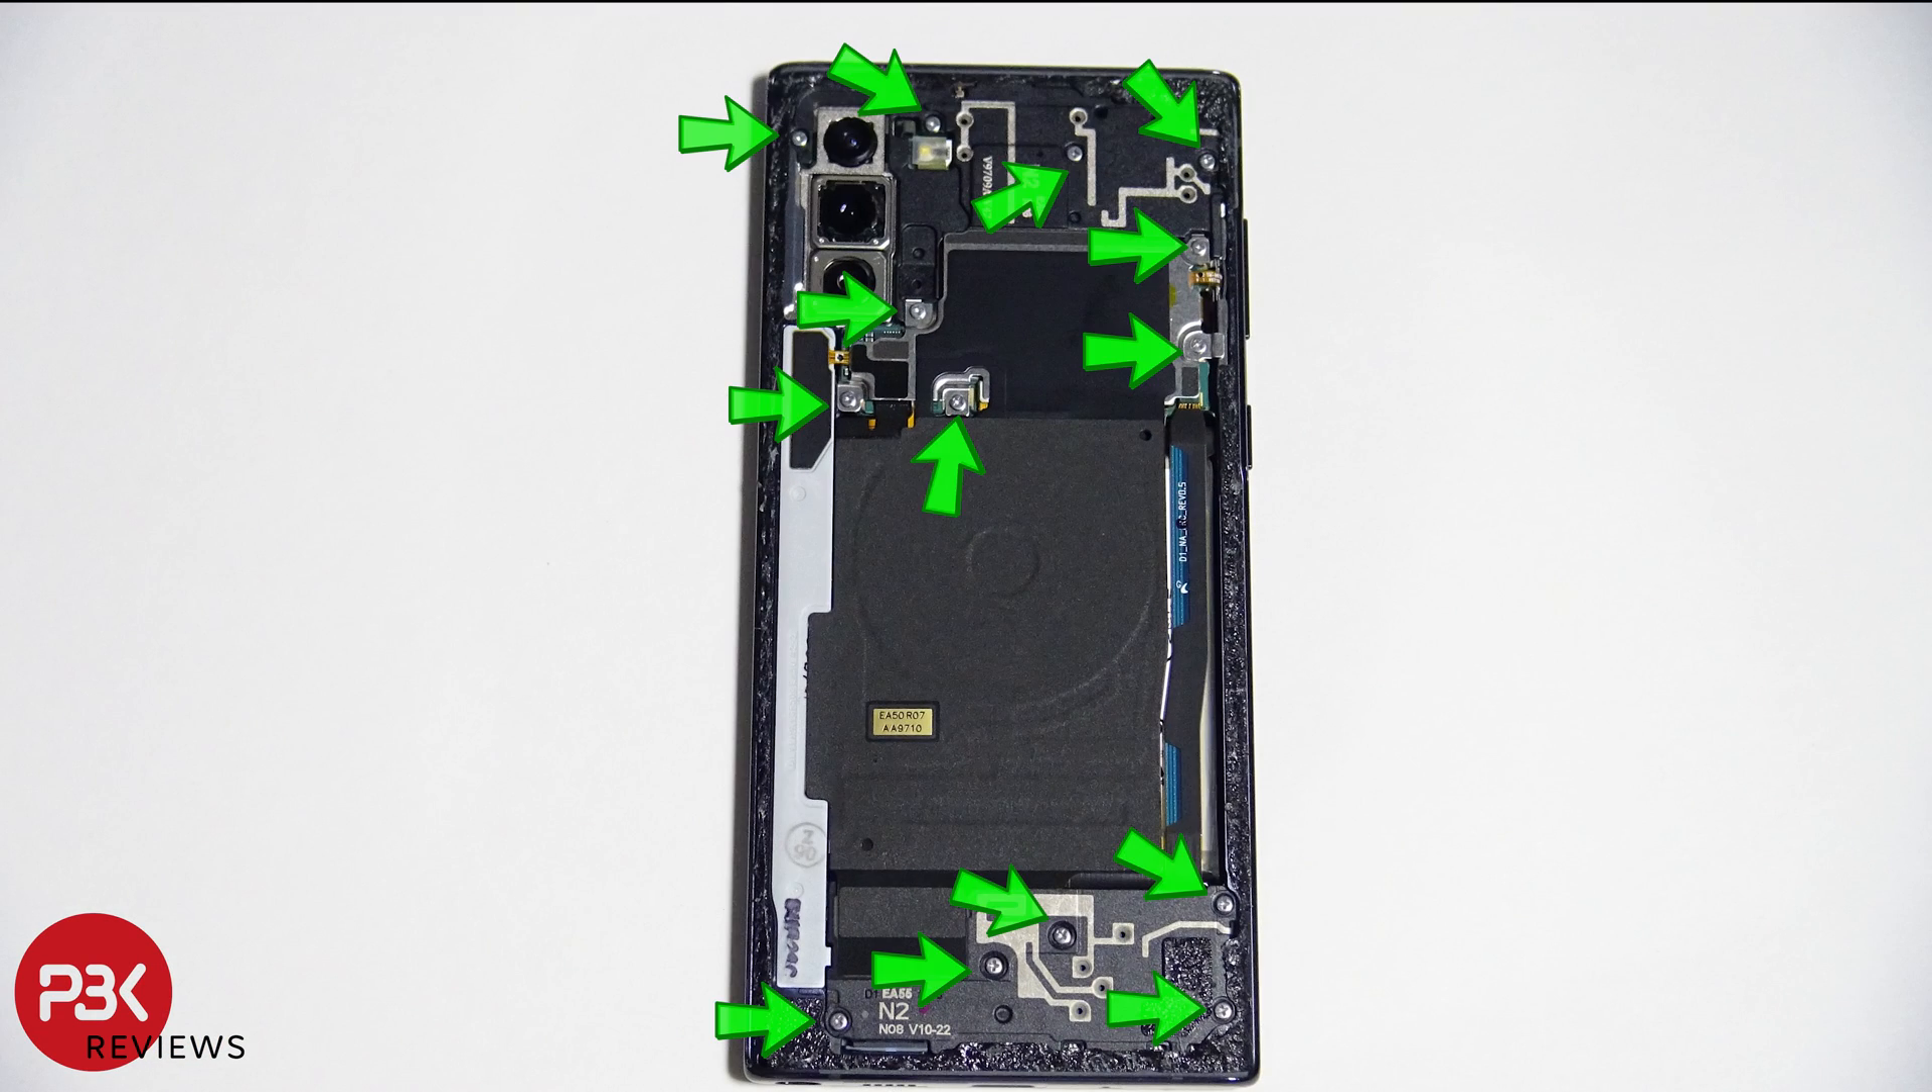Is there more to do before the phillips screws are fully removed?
Yes.